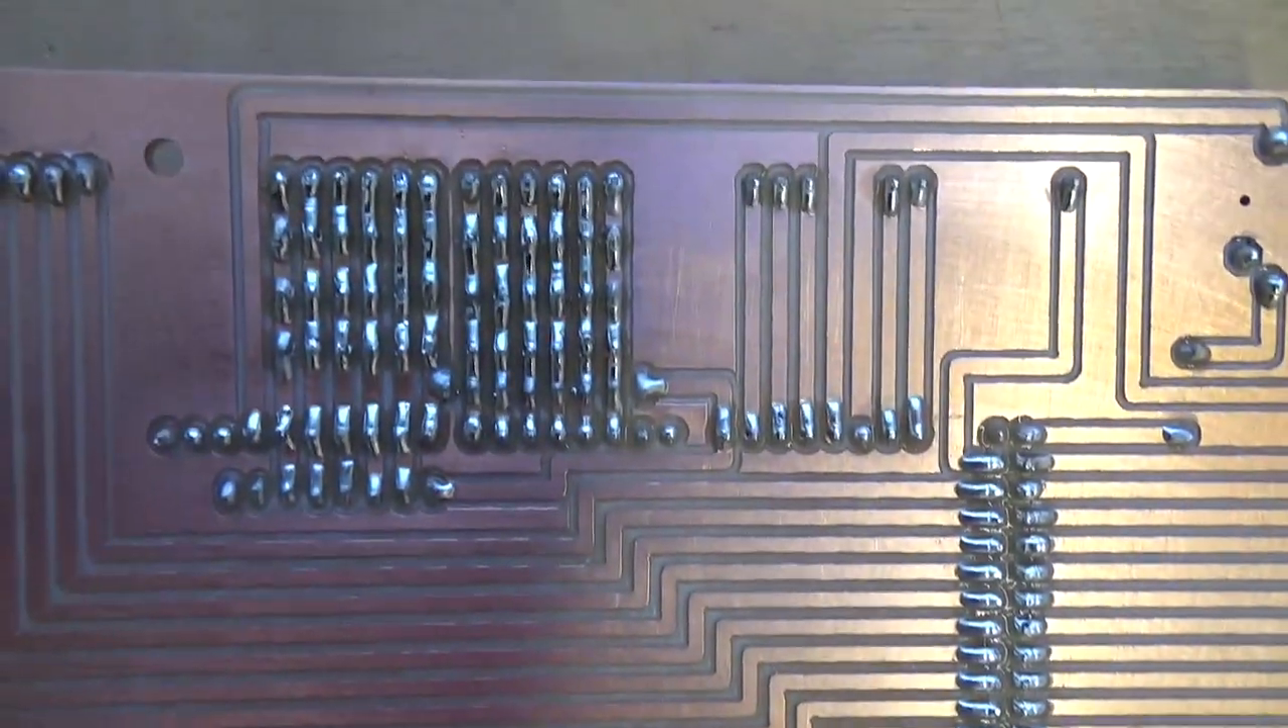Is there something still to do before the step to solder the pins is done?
No.